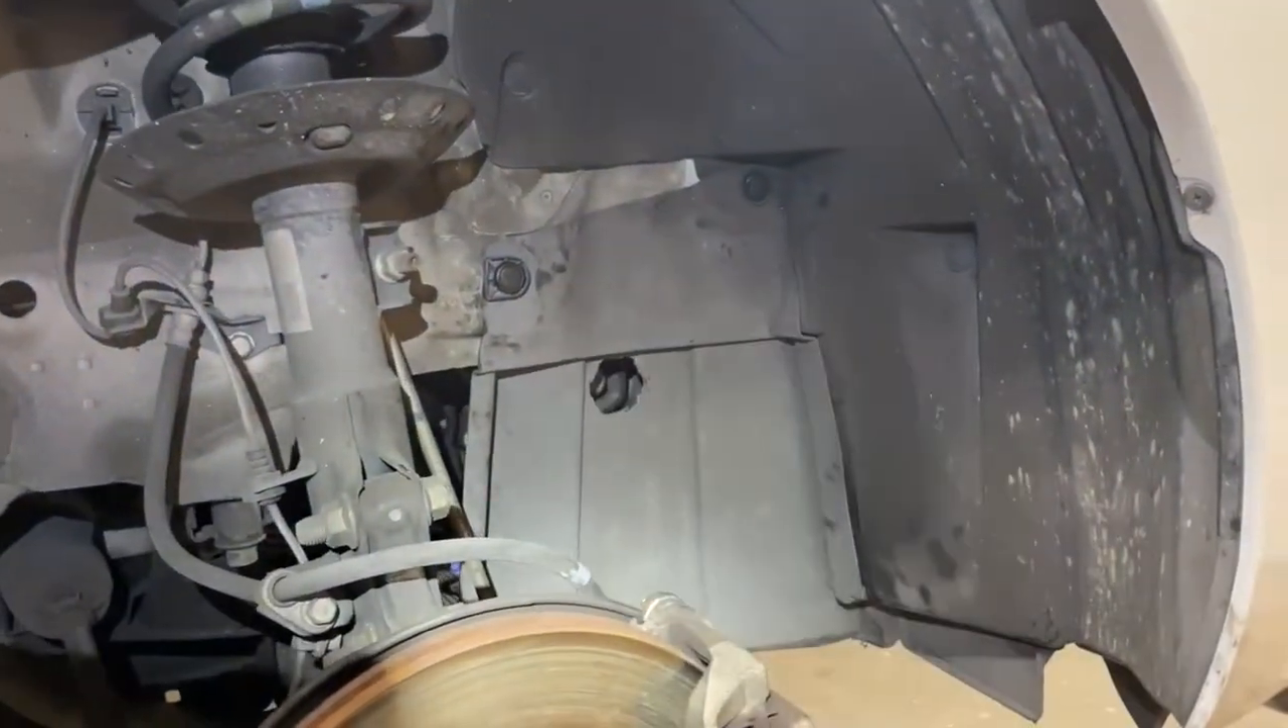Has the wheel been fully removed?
Yes.